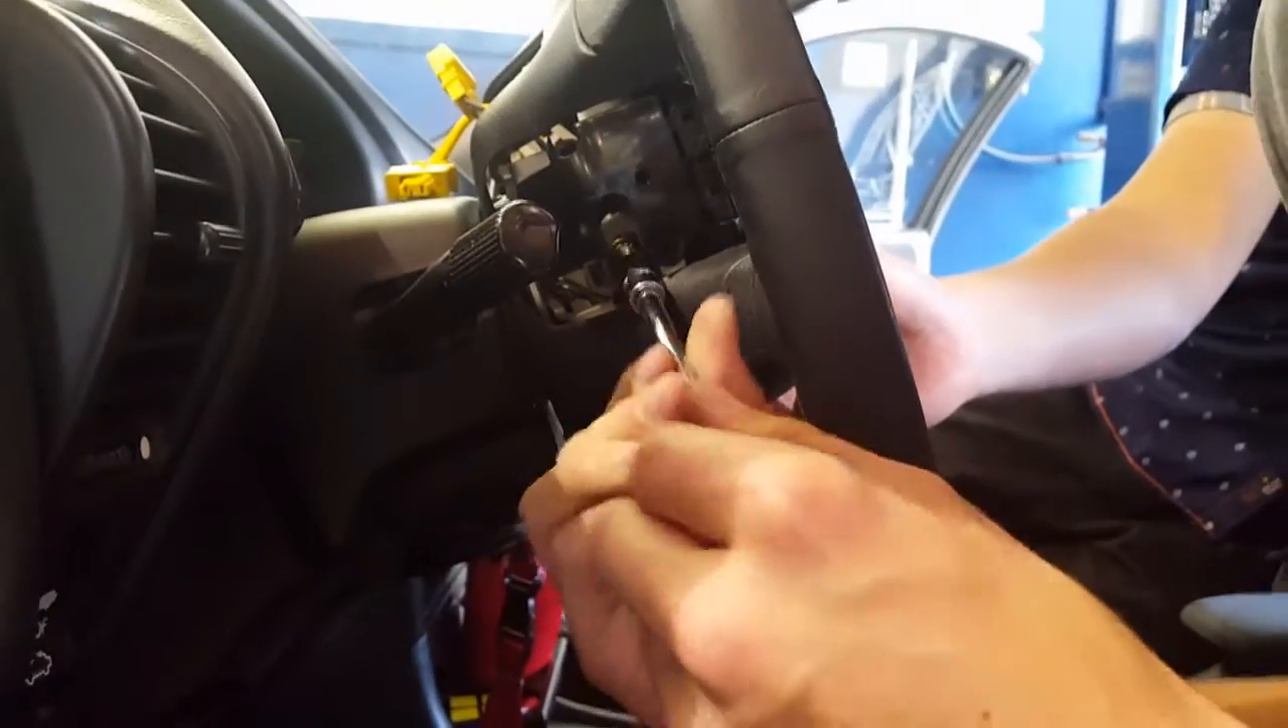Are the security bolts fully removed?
No.